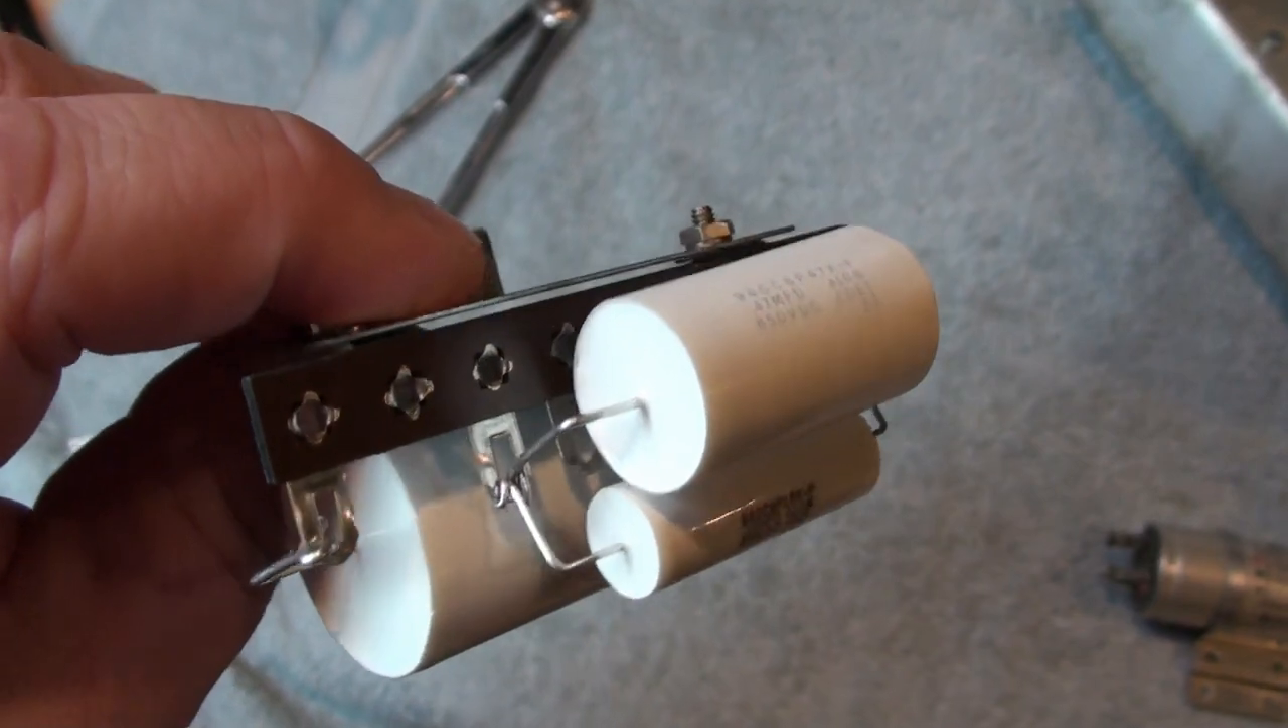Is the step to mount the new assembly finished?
No.